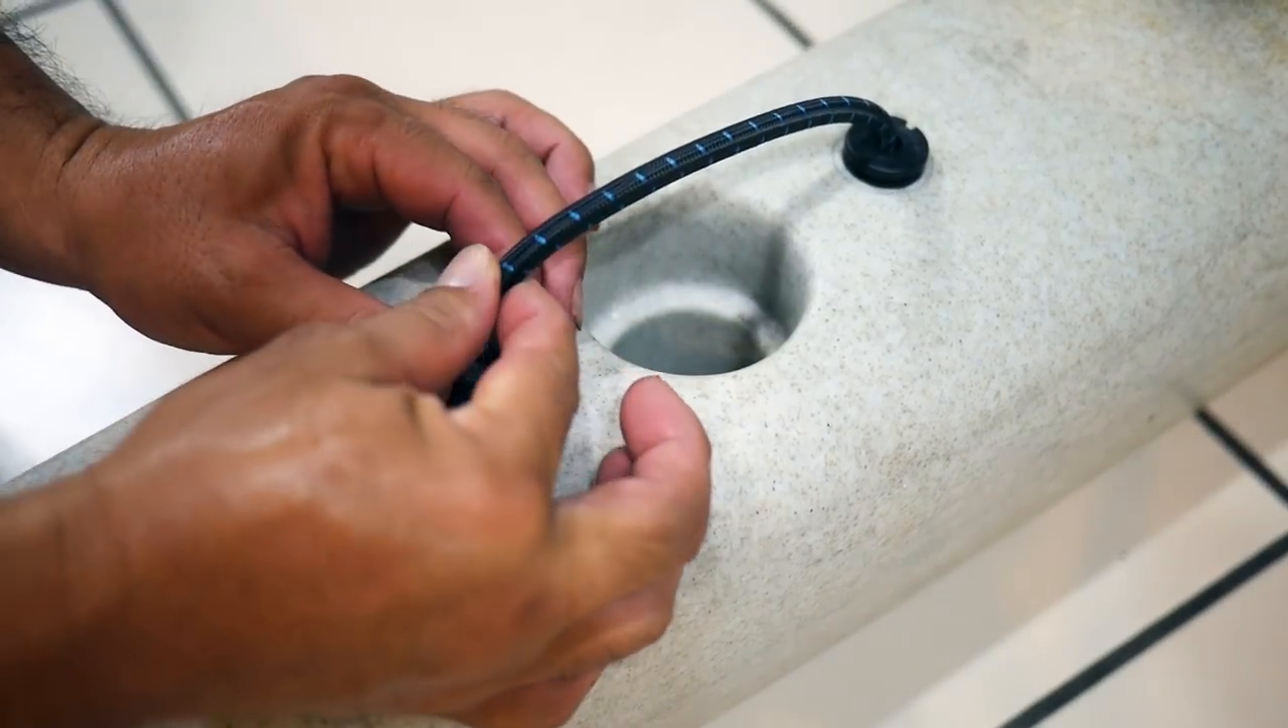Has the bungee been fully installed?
No.